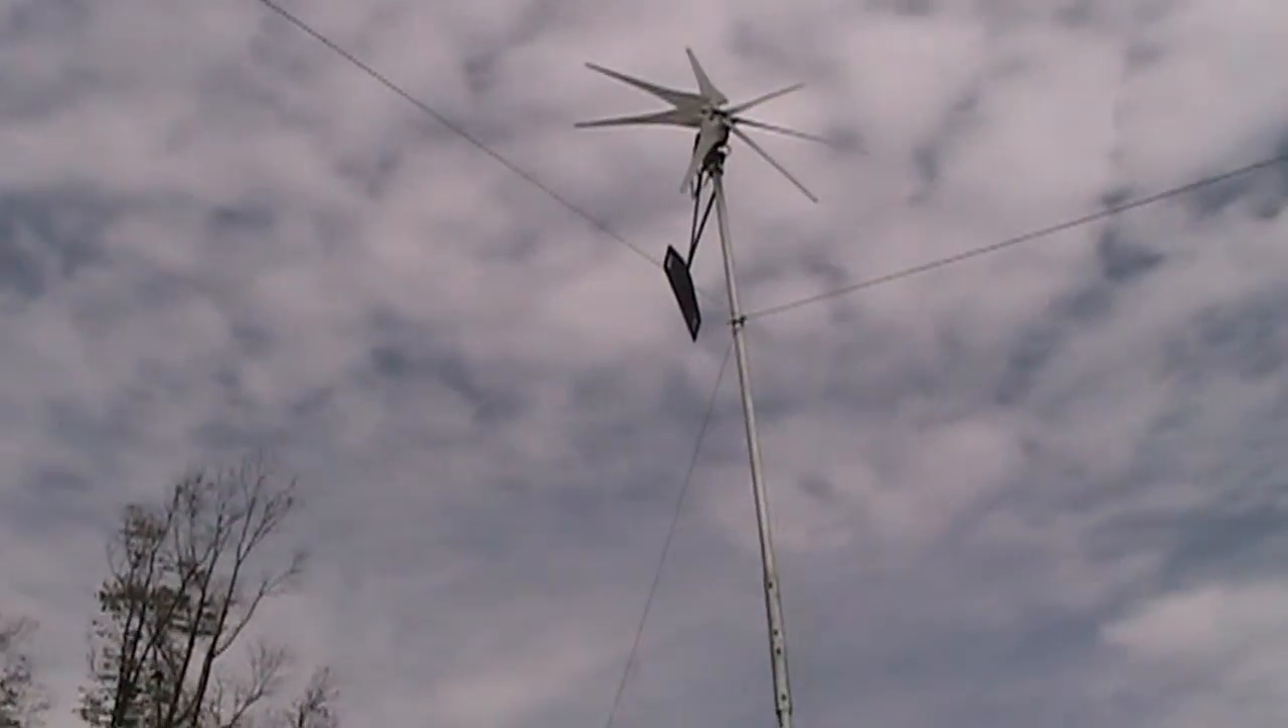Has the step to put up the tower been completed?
Yes.